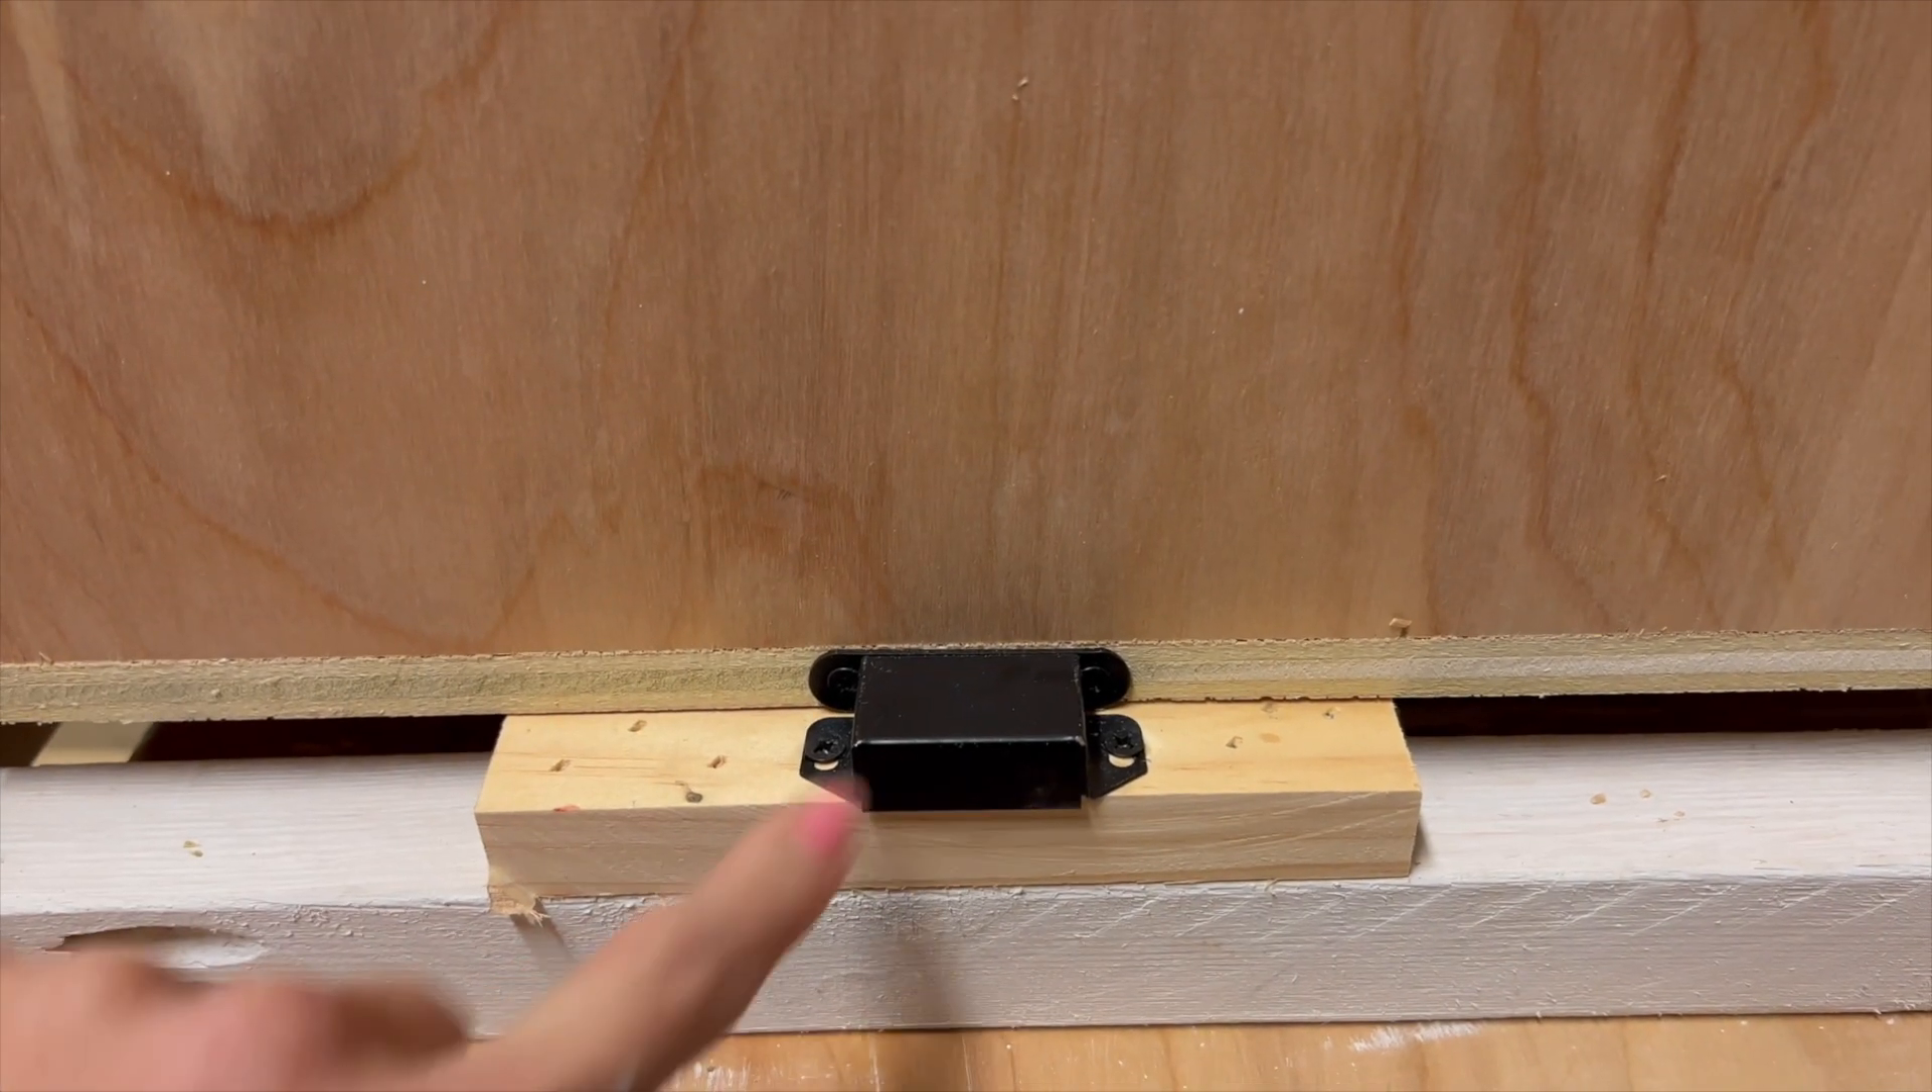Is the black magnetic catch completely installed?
Yes.